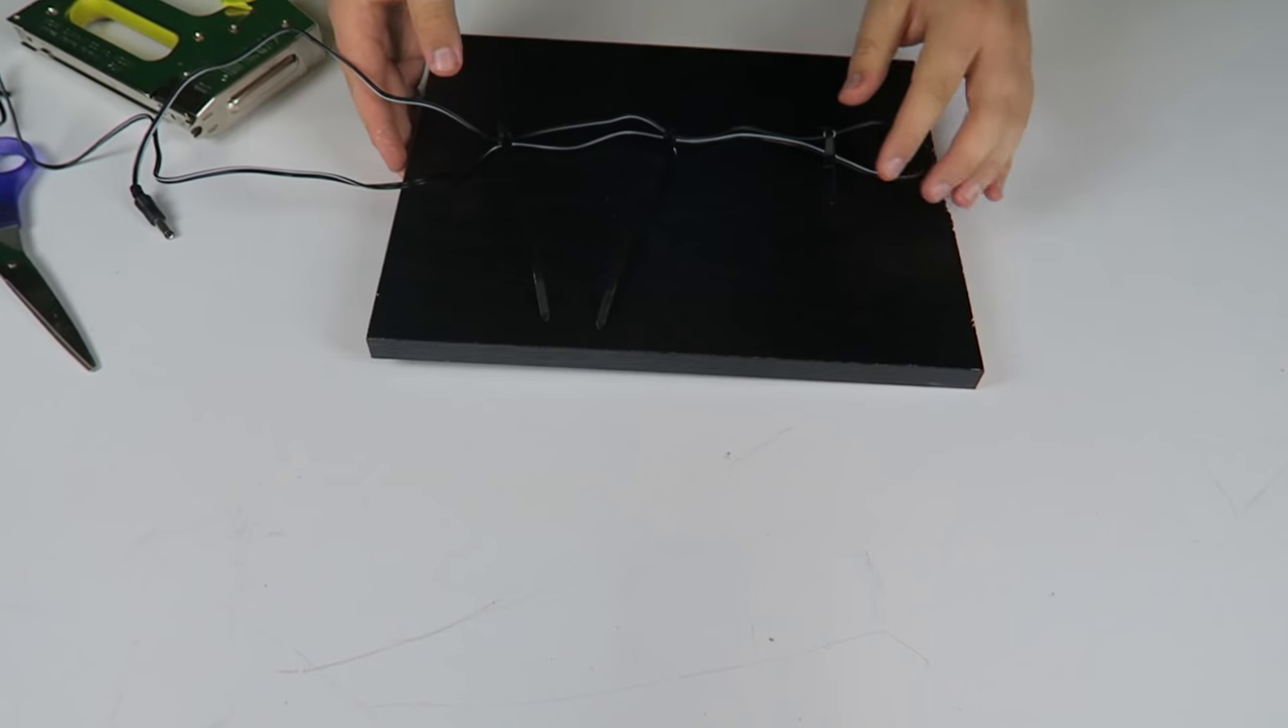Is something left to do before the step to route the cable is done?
No.